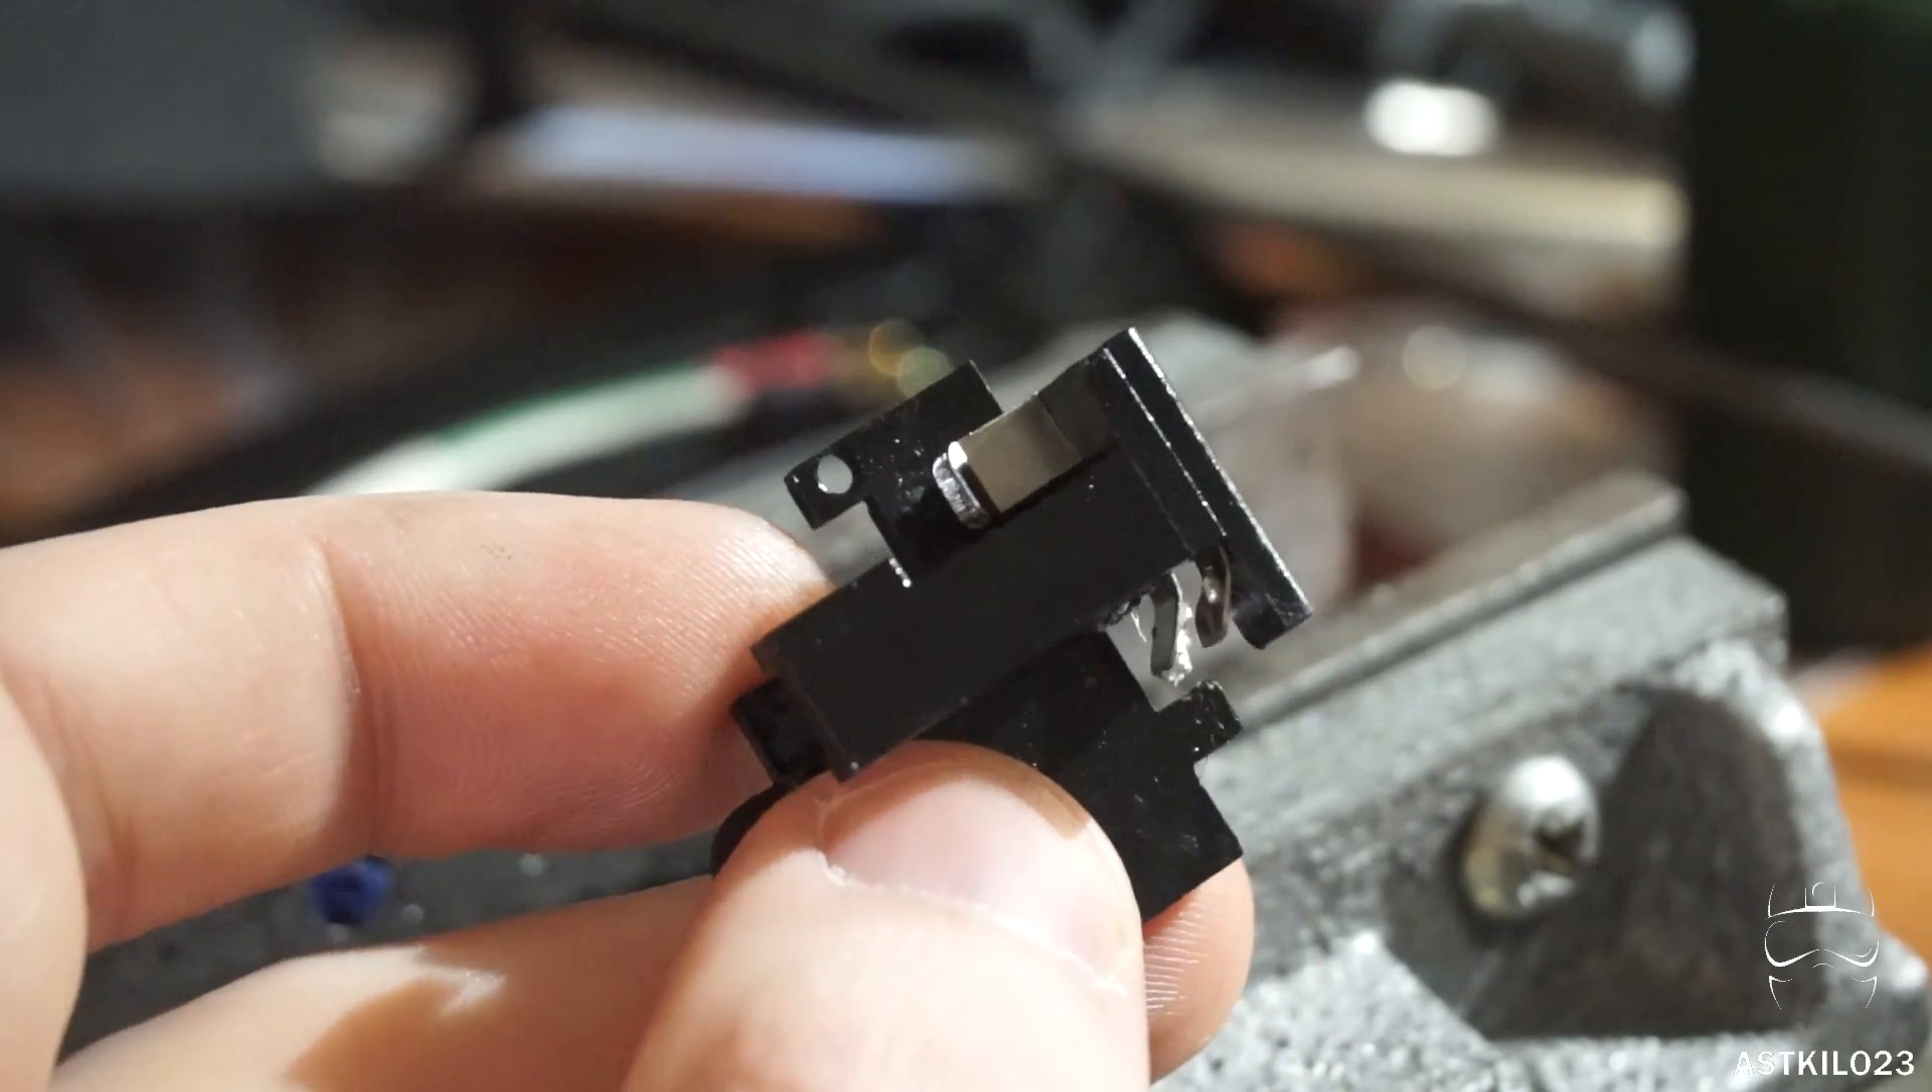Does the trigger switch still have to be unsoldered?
No.